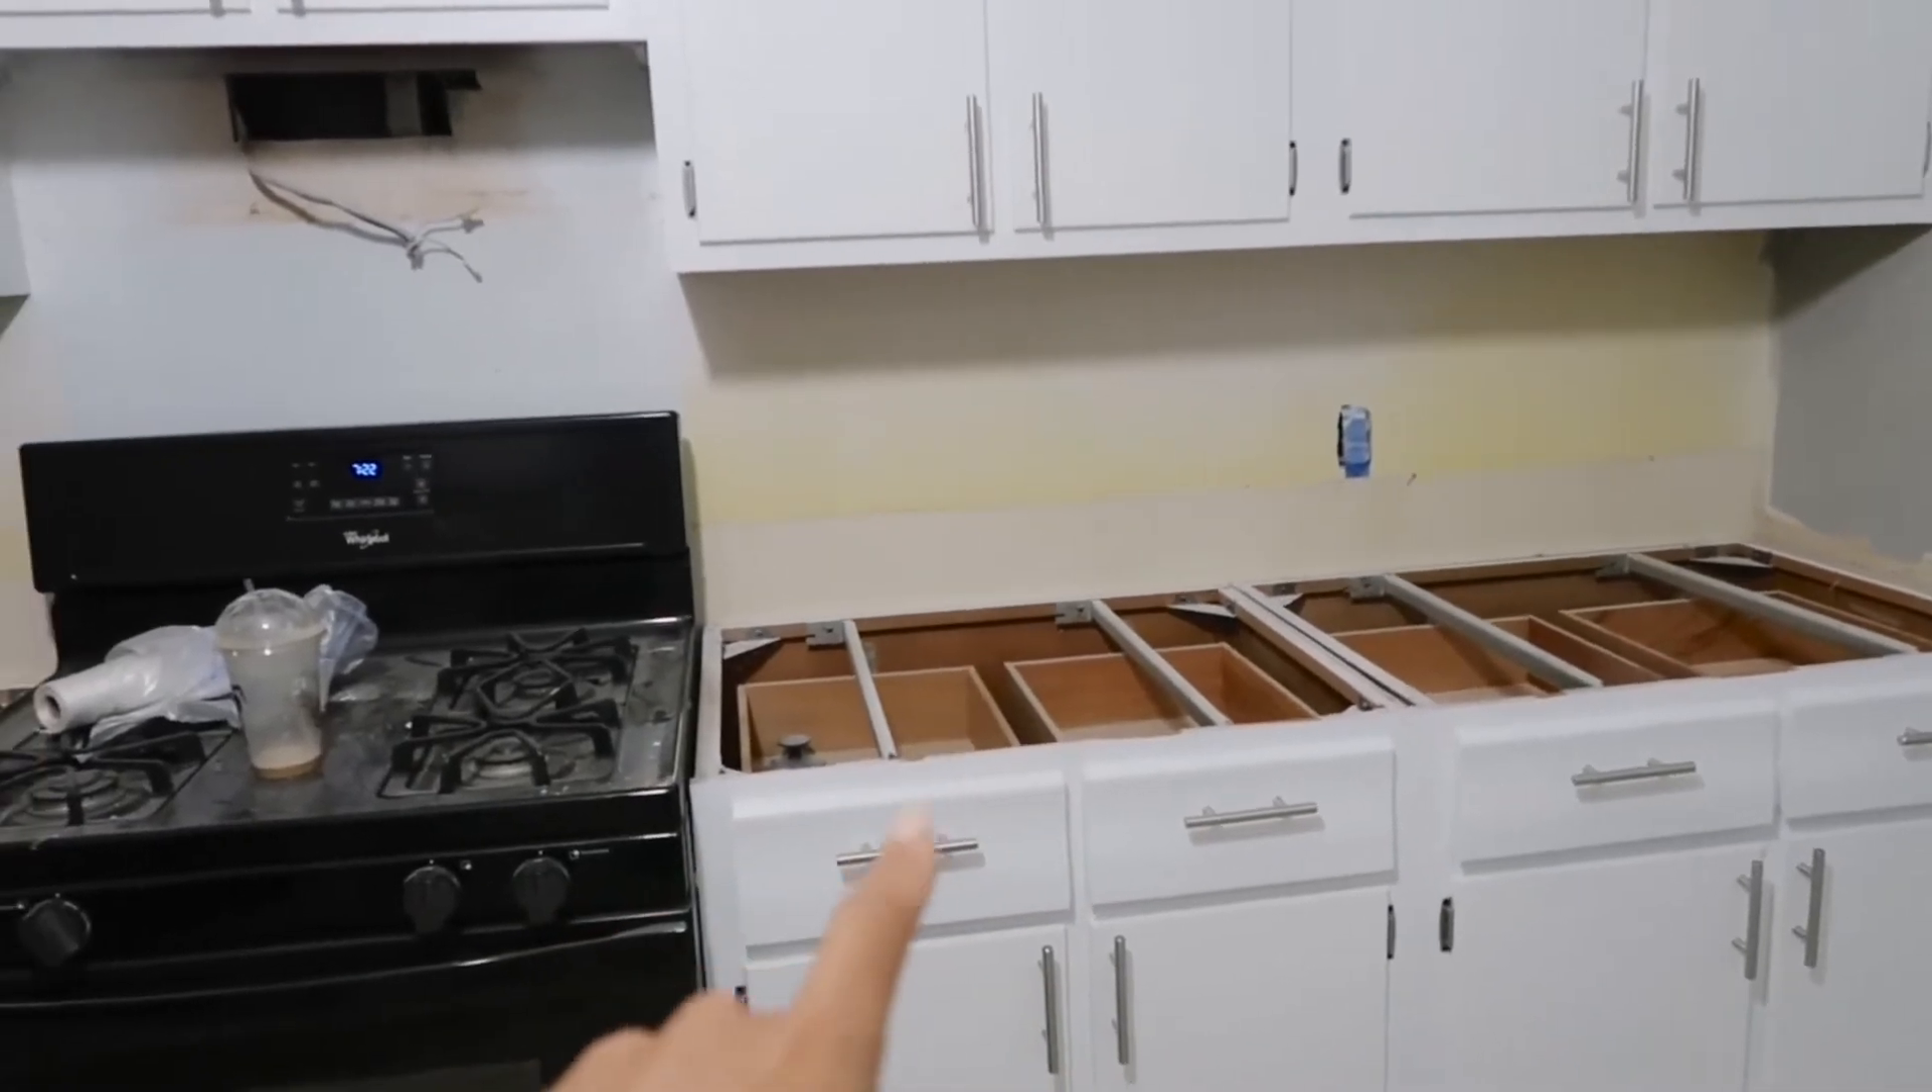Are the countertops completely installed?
No.